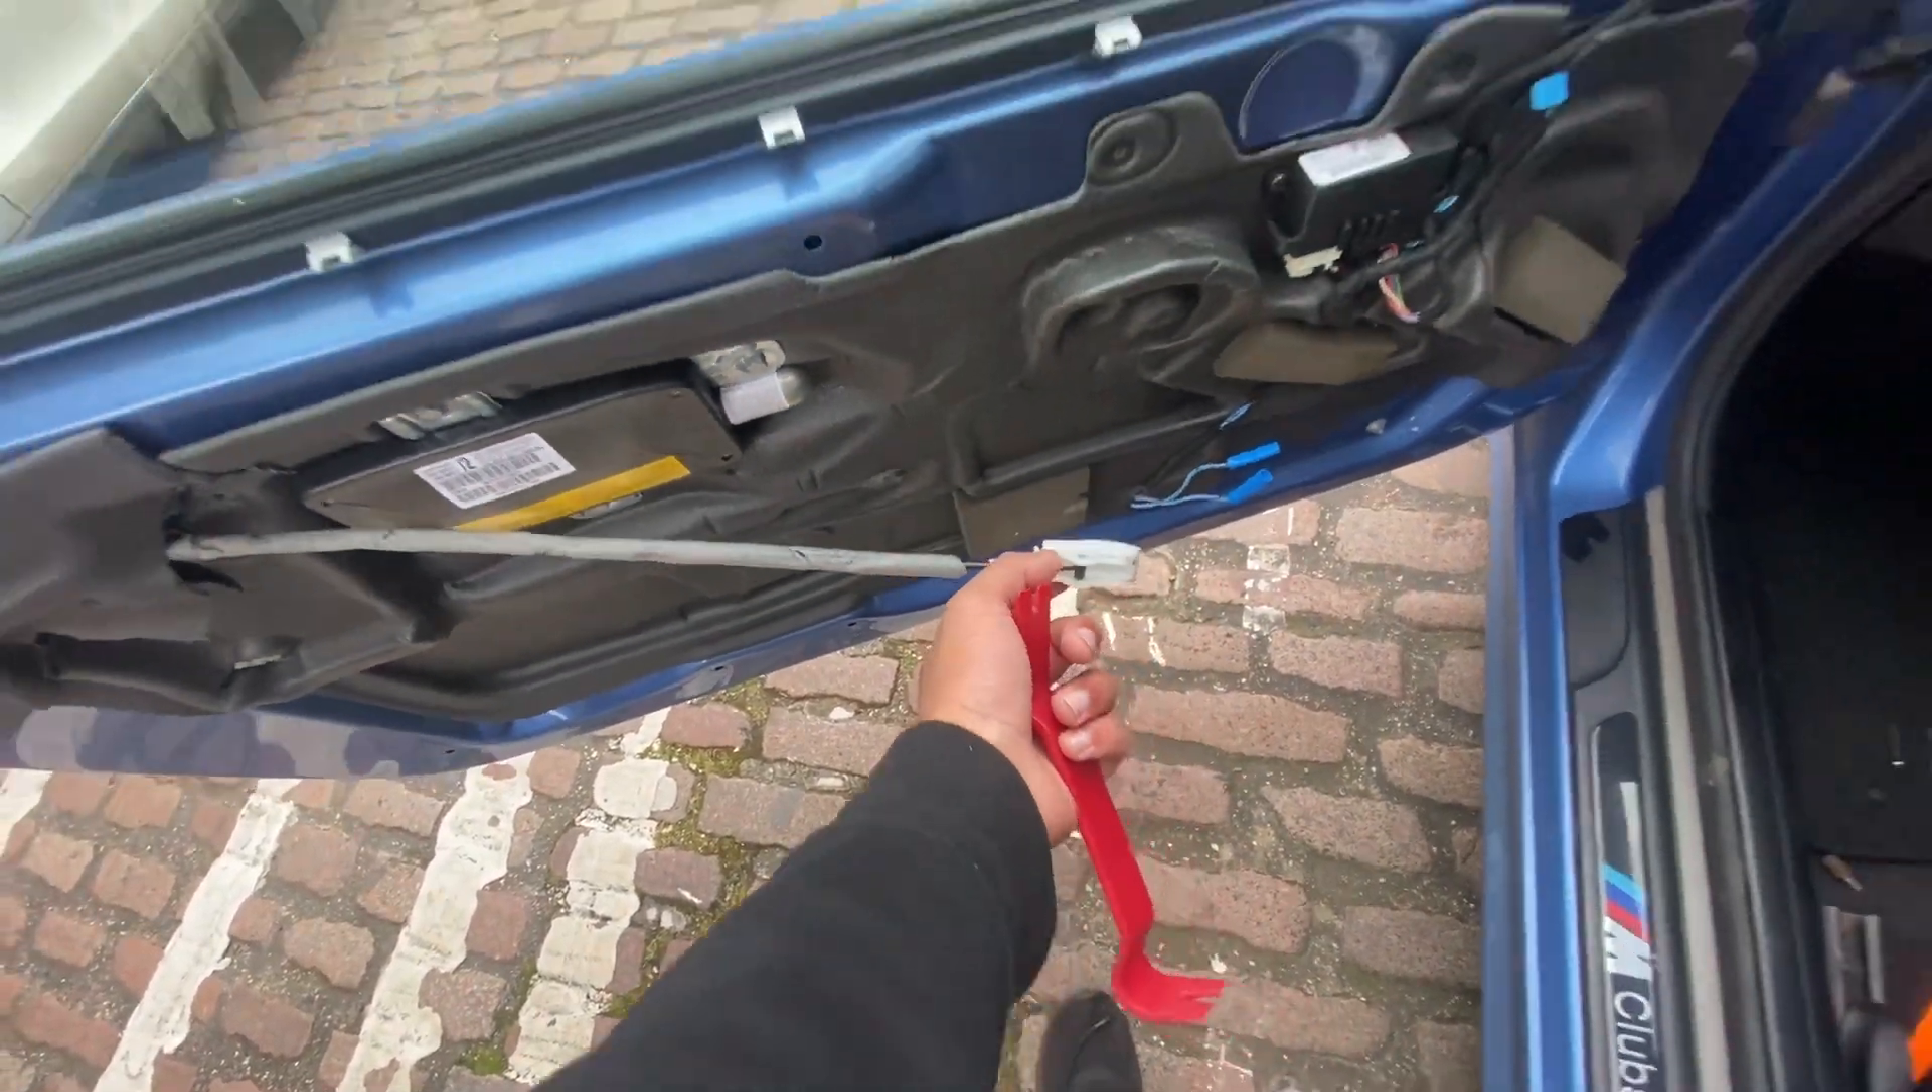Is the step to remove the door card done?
Yes.